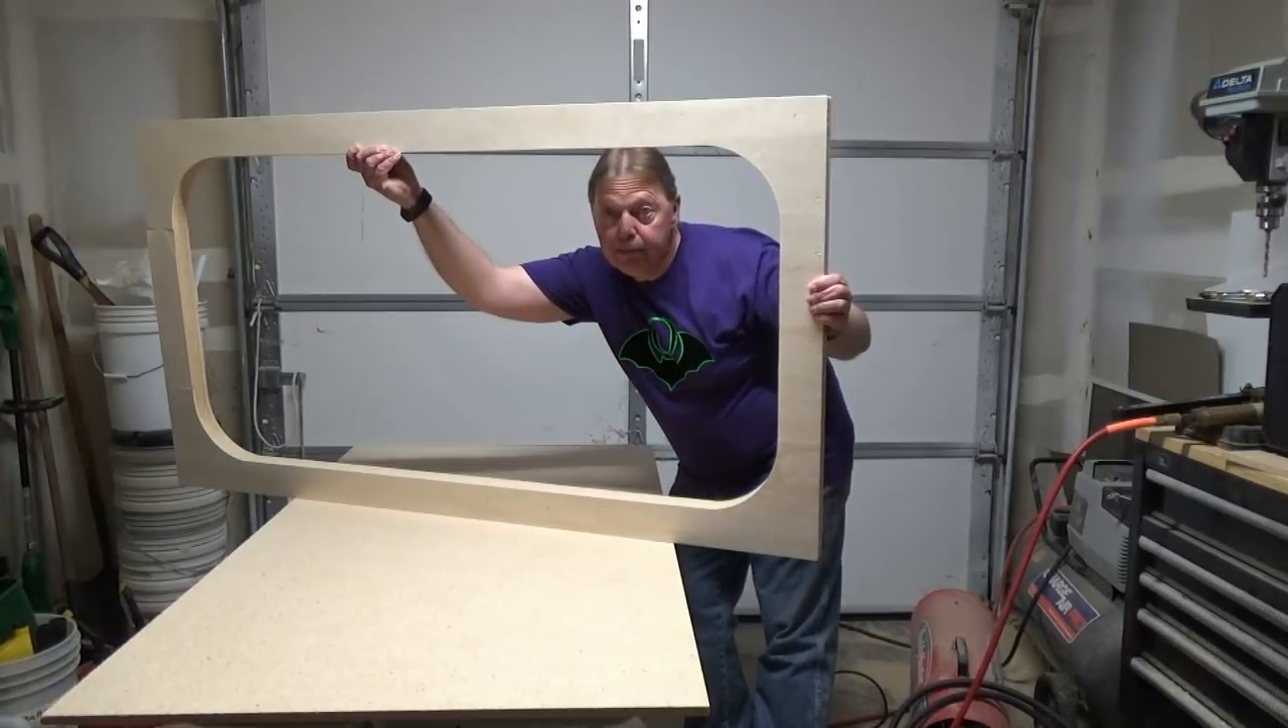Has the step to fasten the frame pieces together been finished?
Yes.